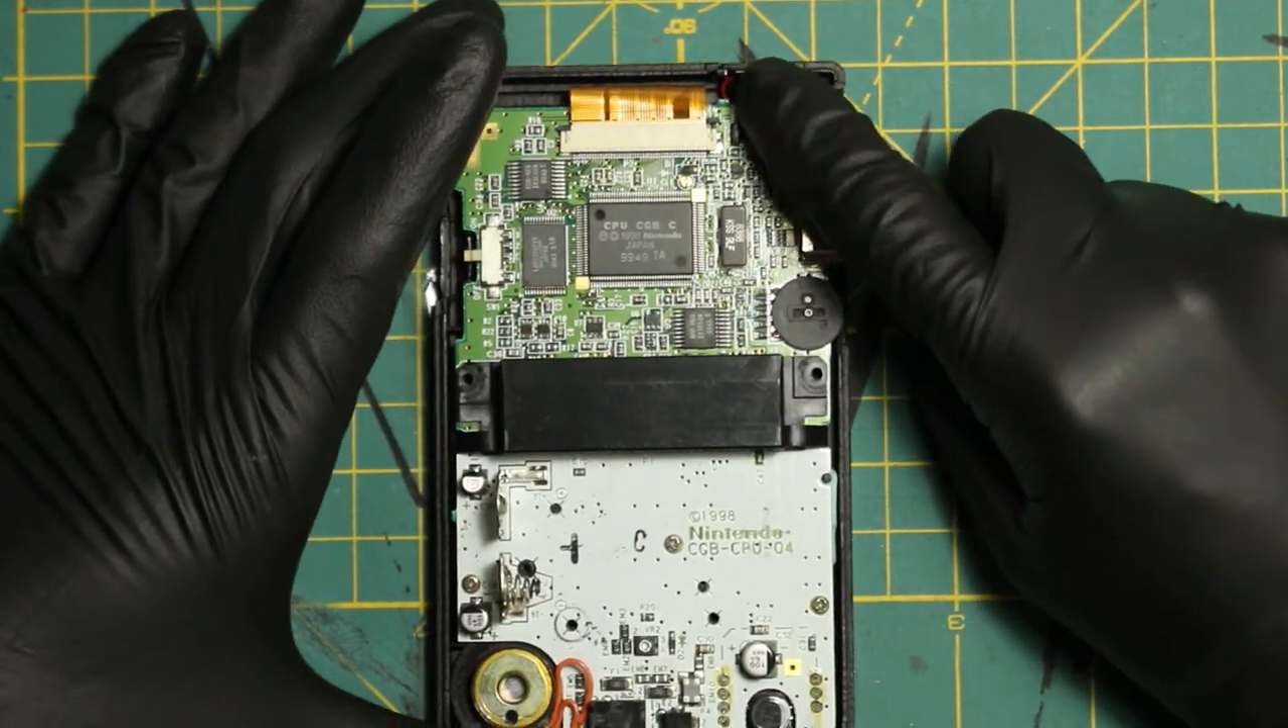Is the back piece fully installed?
No.